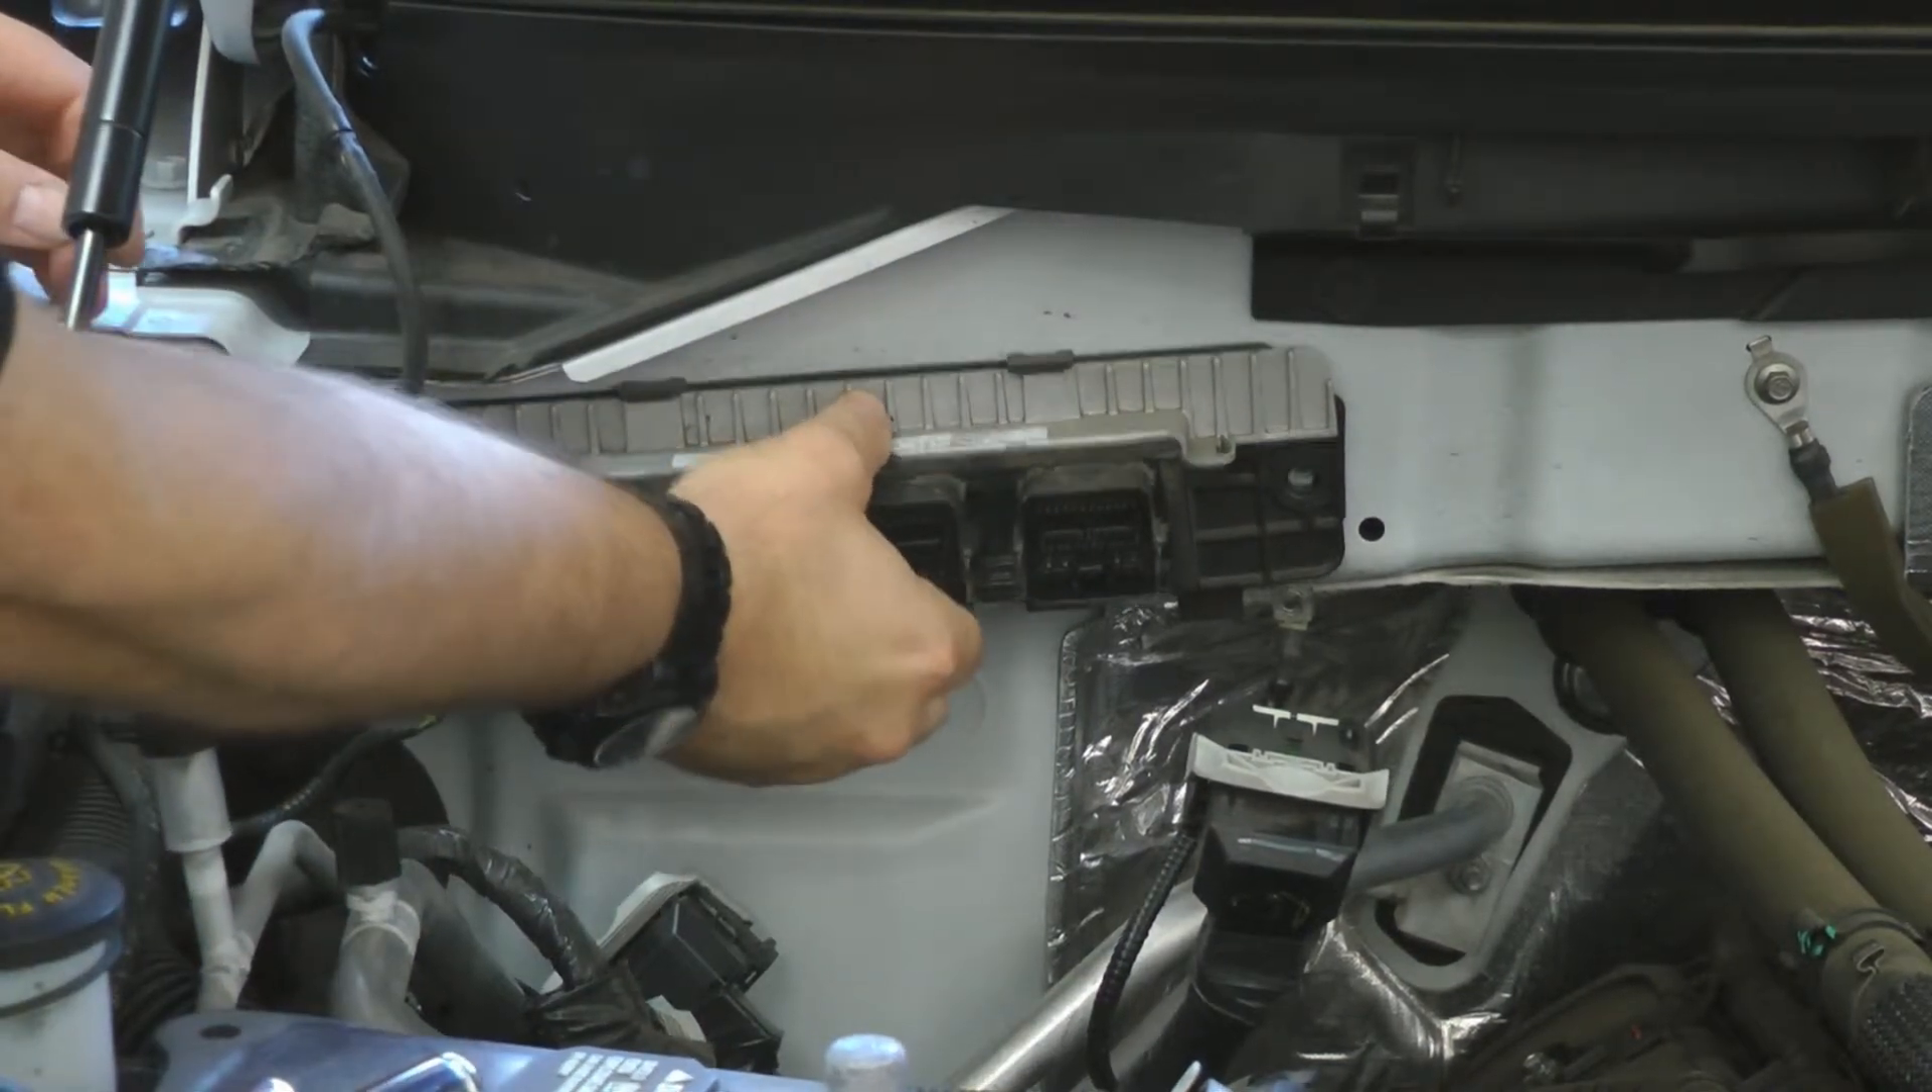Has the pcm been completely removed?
No.